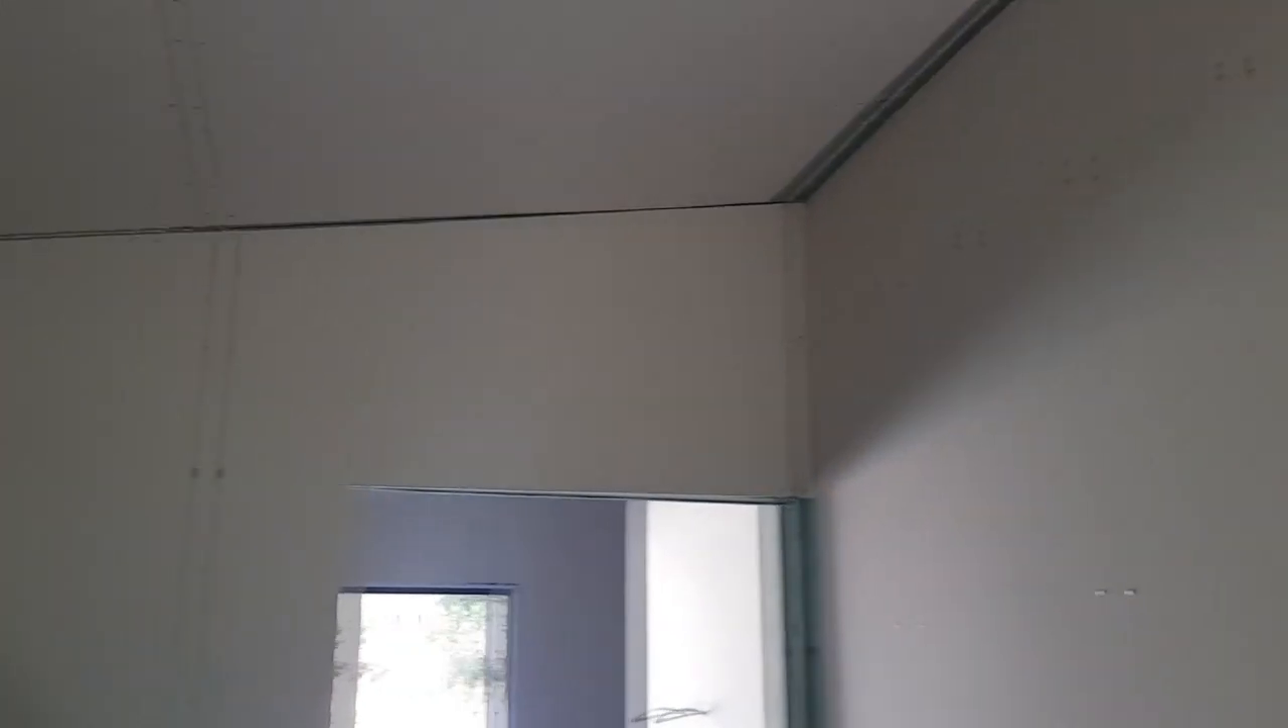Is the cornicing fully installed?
No.